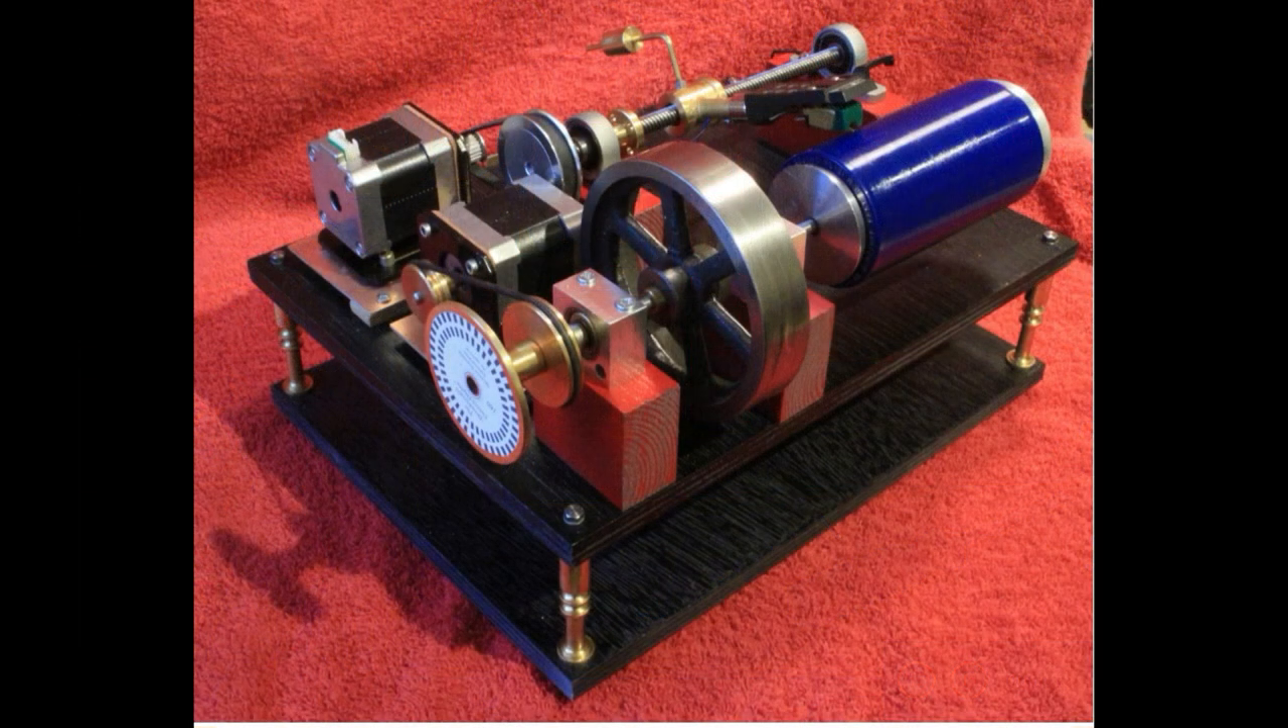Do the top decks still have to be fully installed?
No.